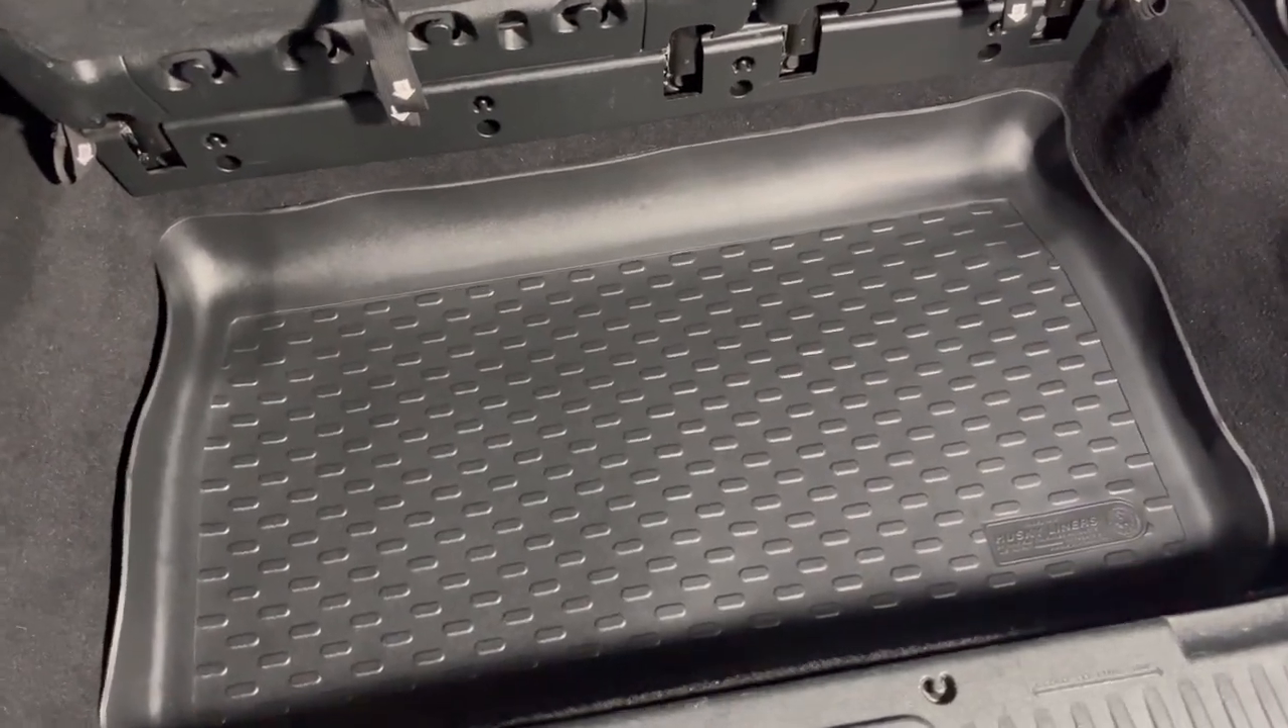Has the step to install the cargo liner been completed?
Yes.